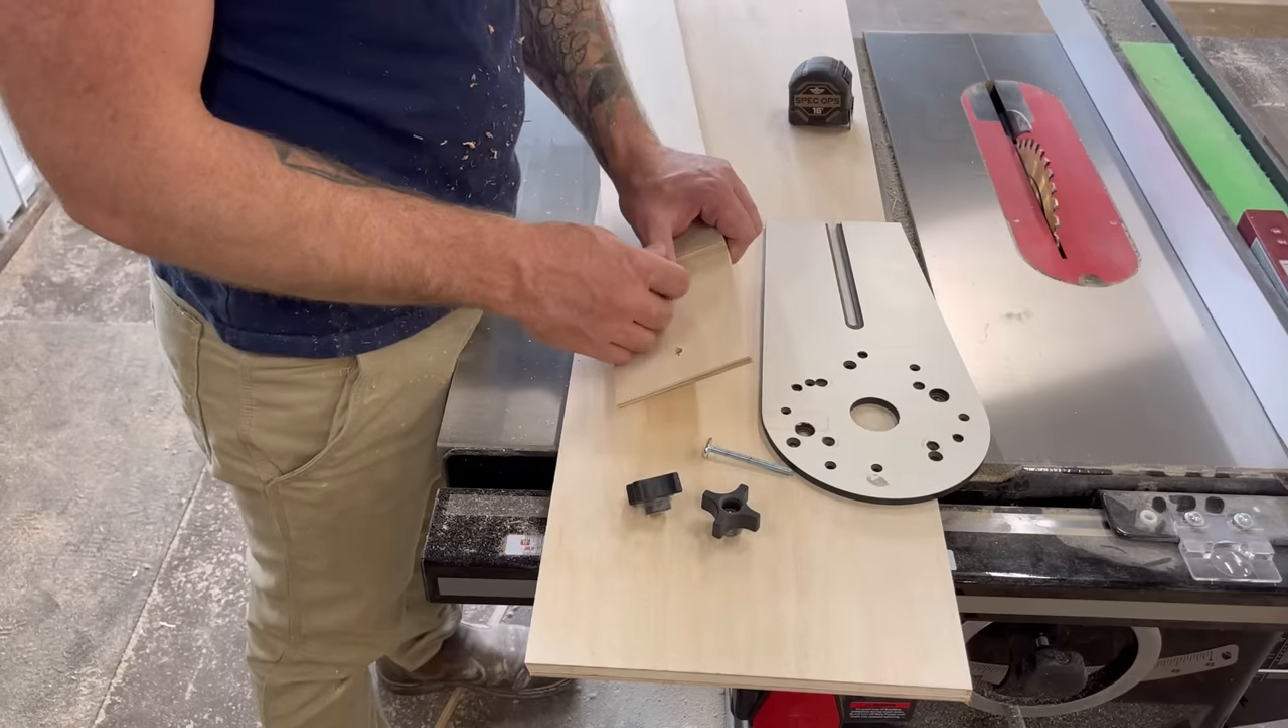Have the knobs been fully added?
No.